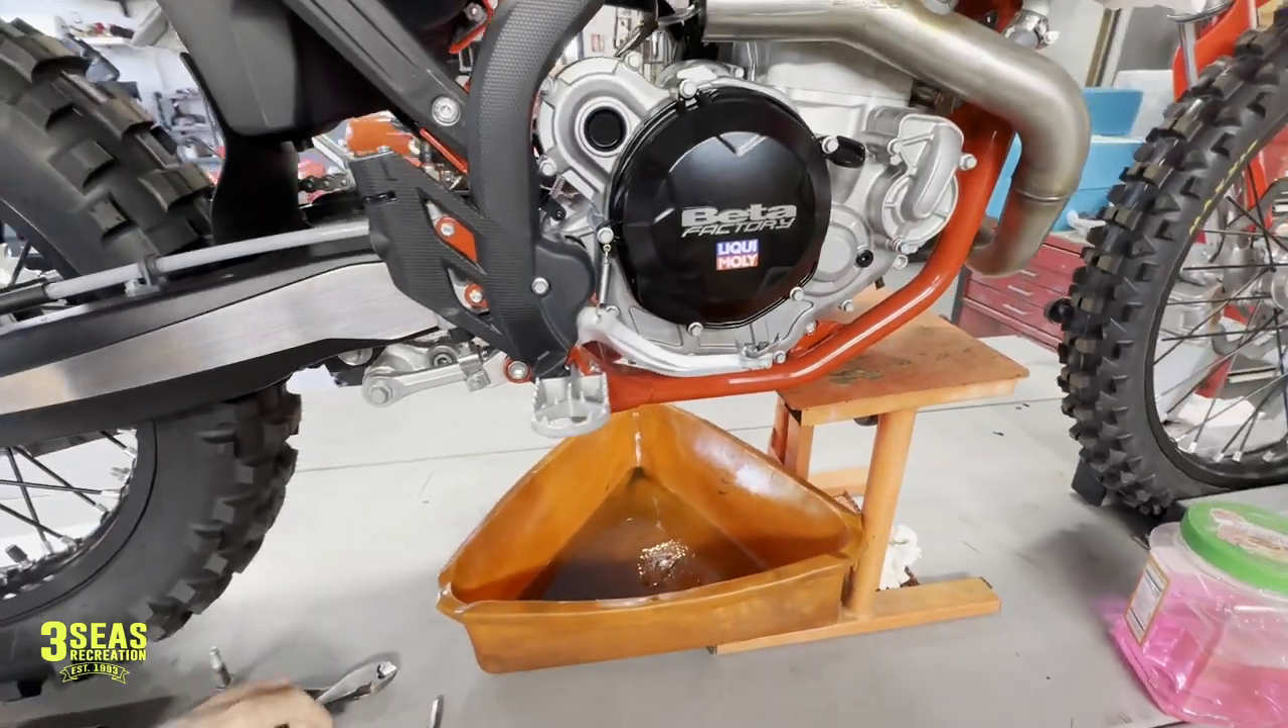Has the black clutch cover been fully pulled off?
No.